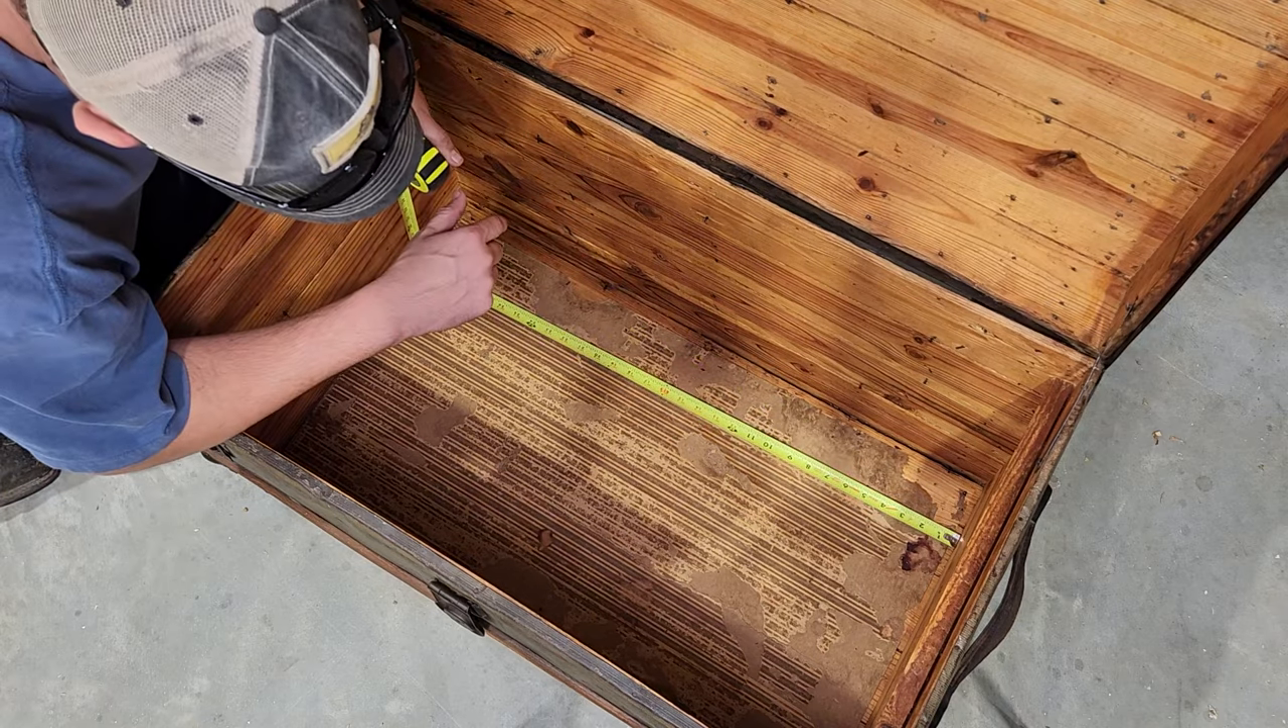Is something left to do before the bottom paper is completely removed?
Yes.